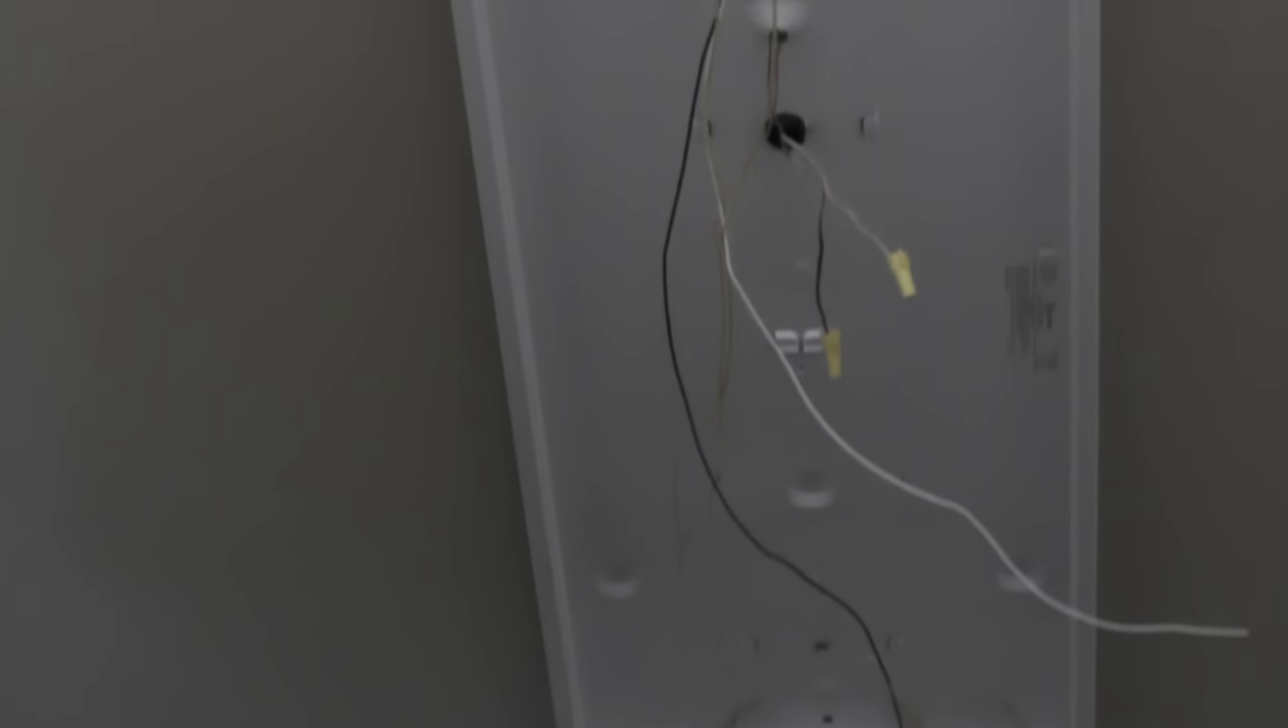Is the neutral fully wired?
No.